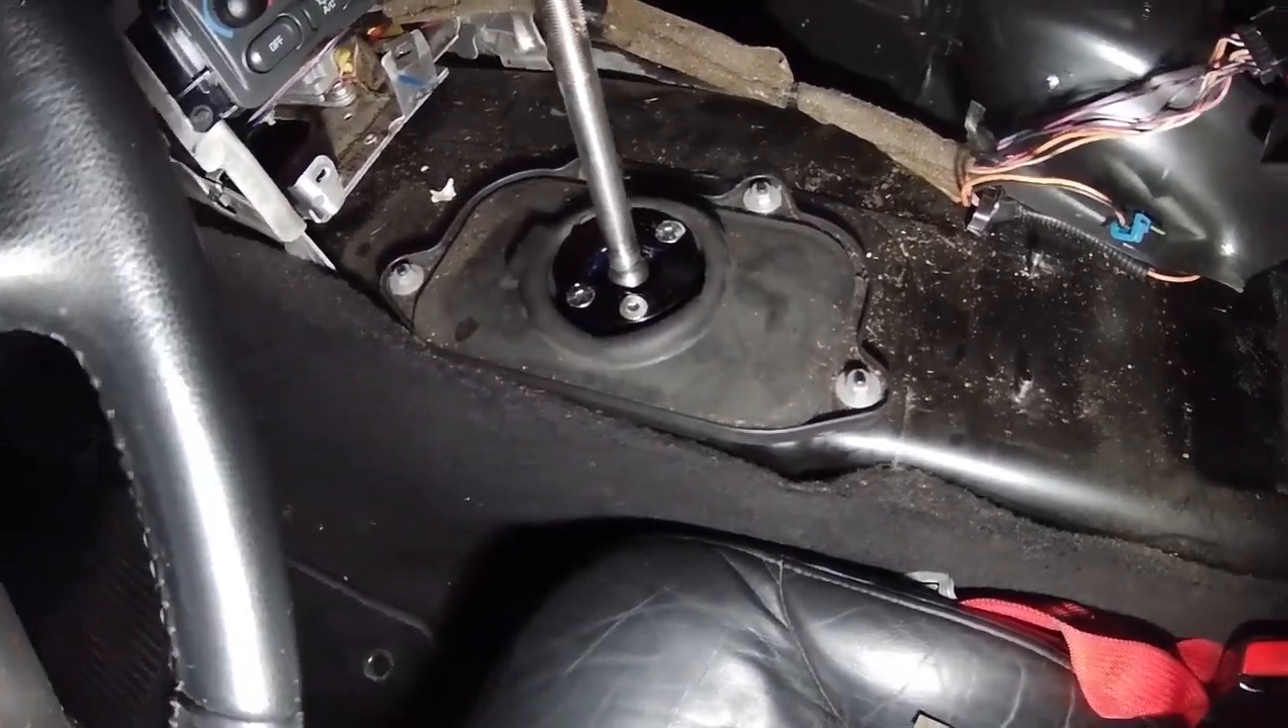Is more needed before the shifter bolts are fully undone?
Yes.